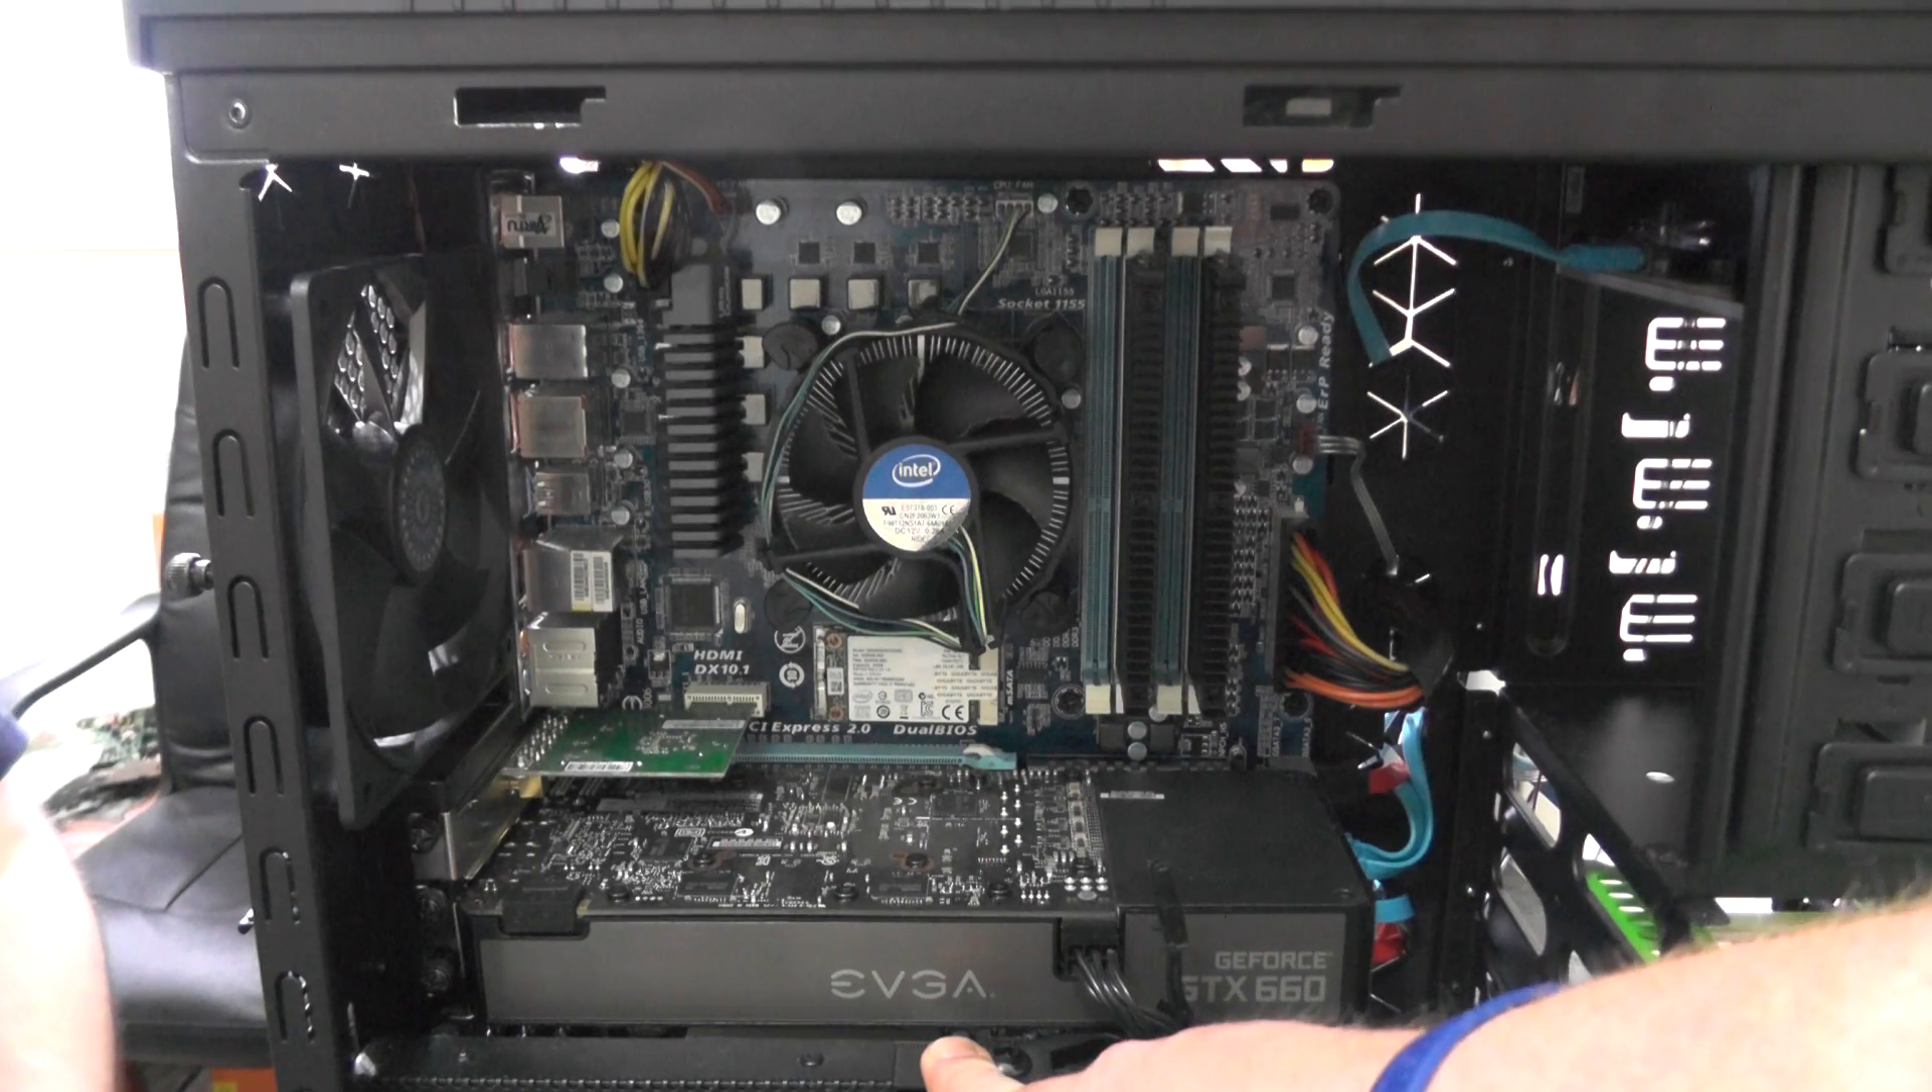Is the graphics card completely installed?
Yes.